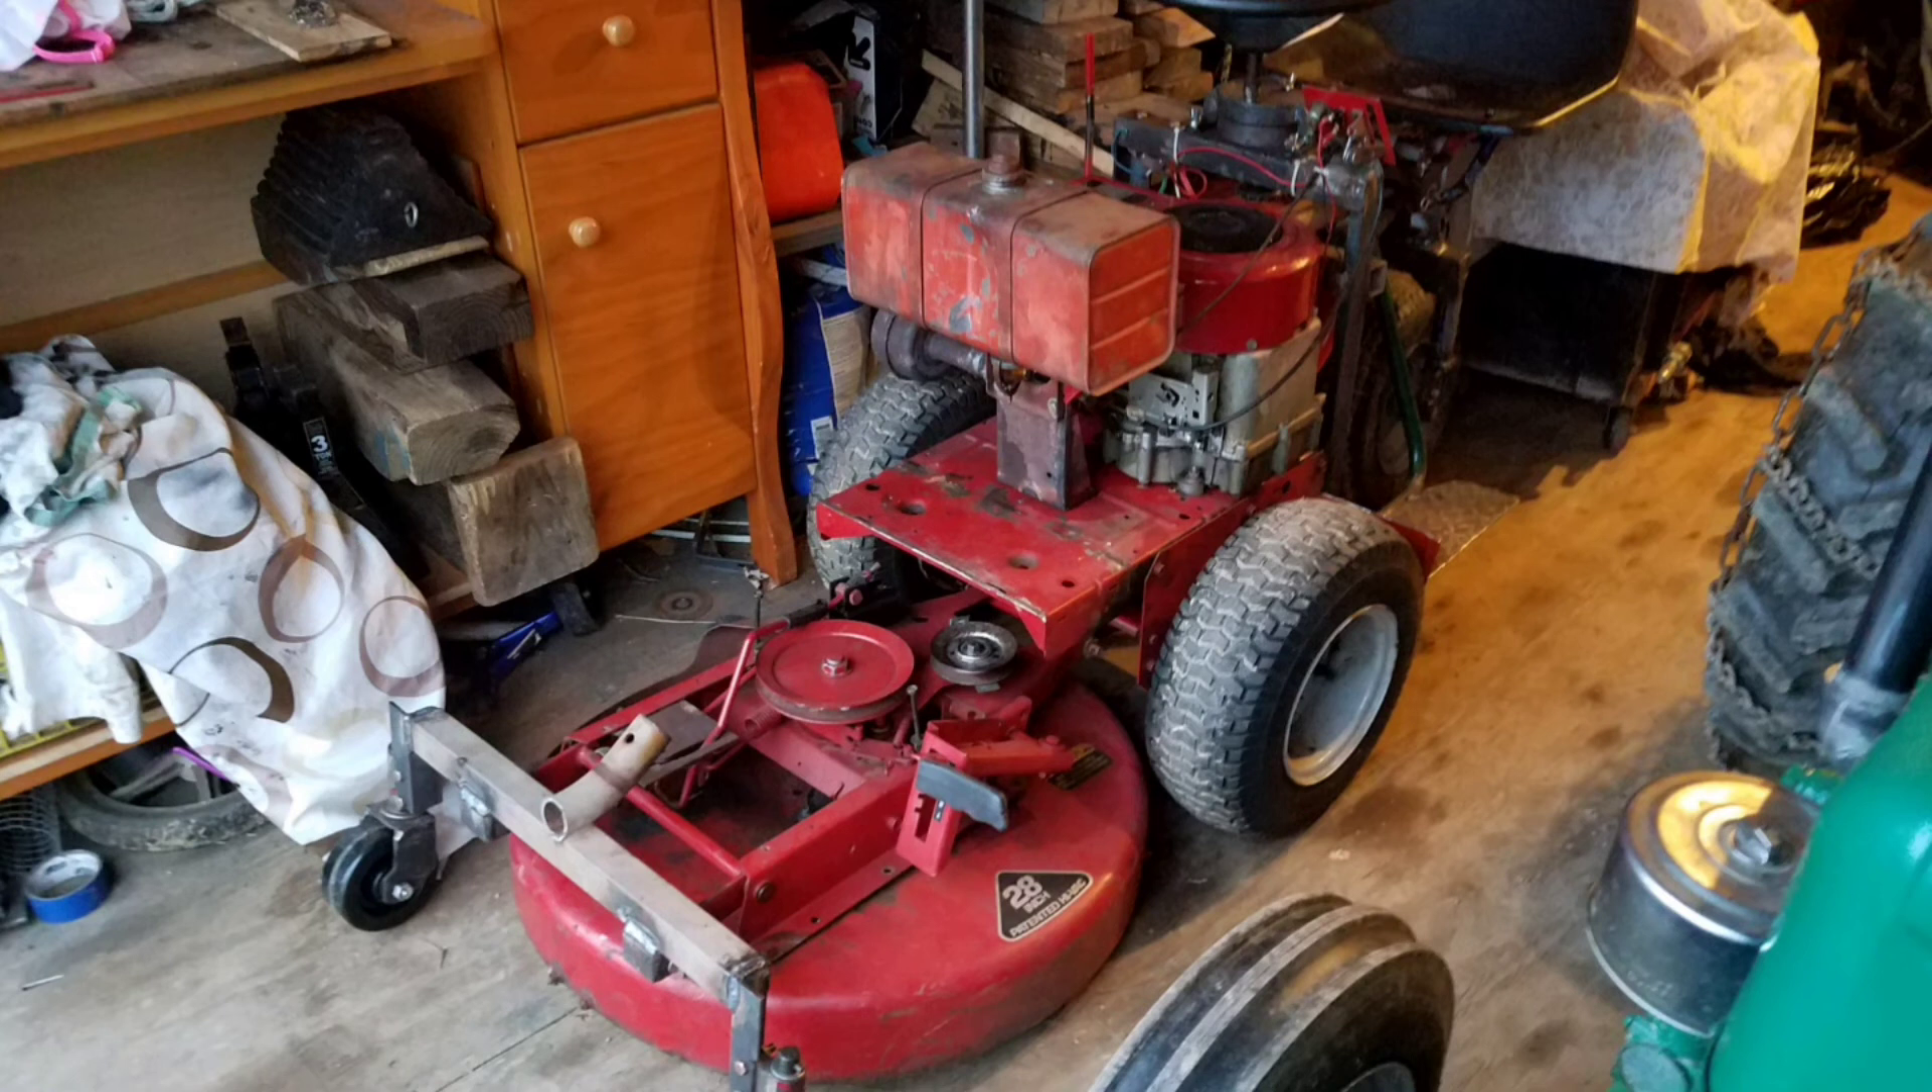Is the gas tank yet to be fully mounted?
No.